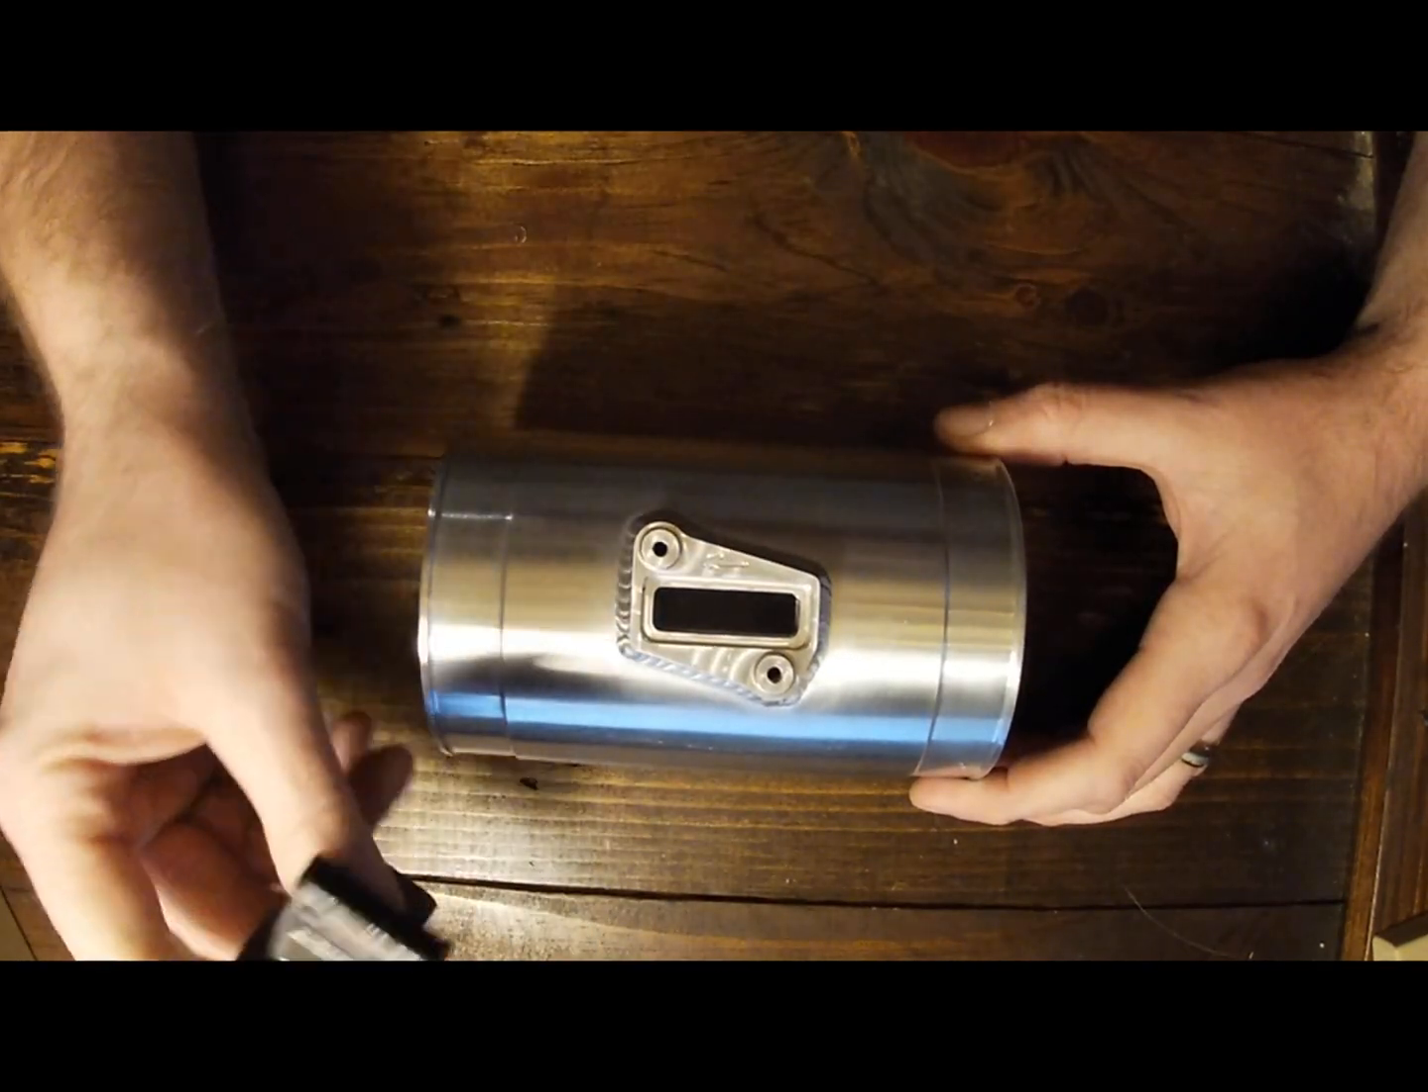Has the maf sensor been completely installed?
No.